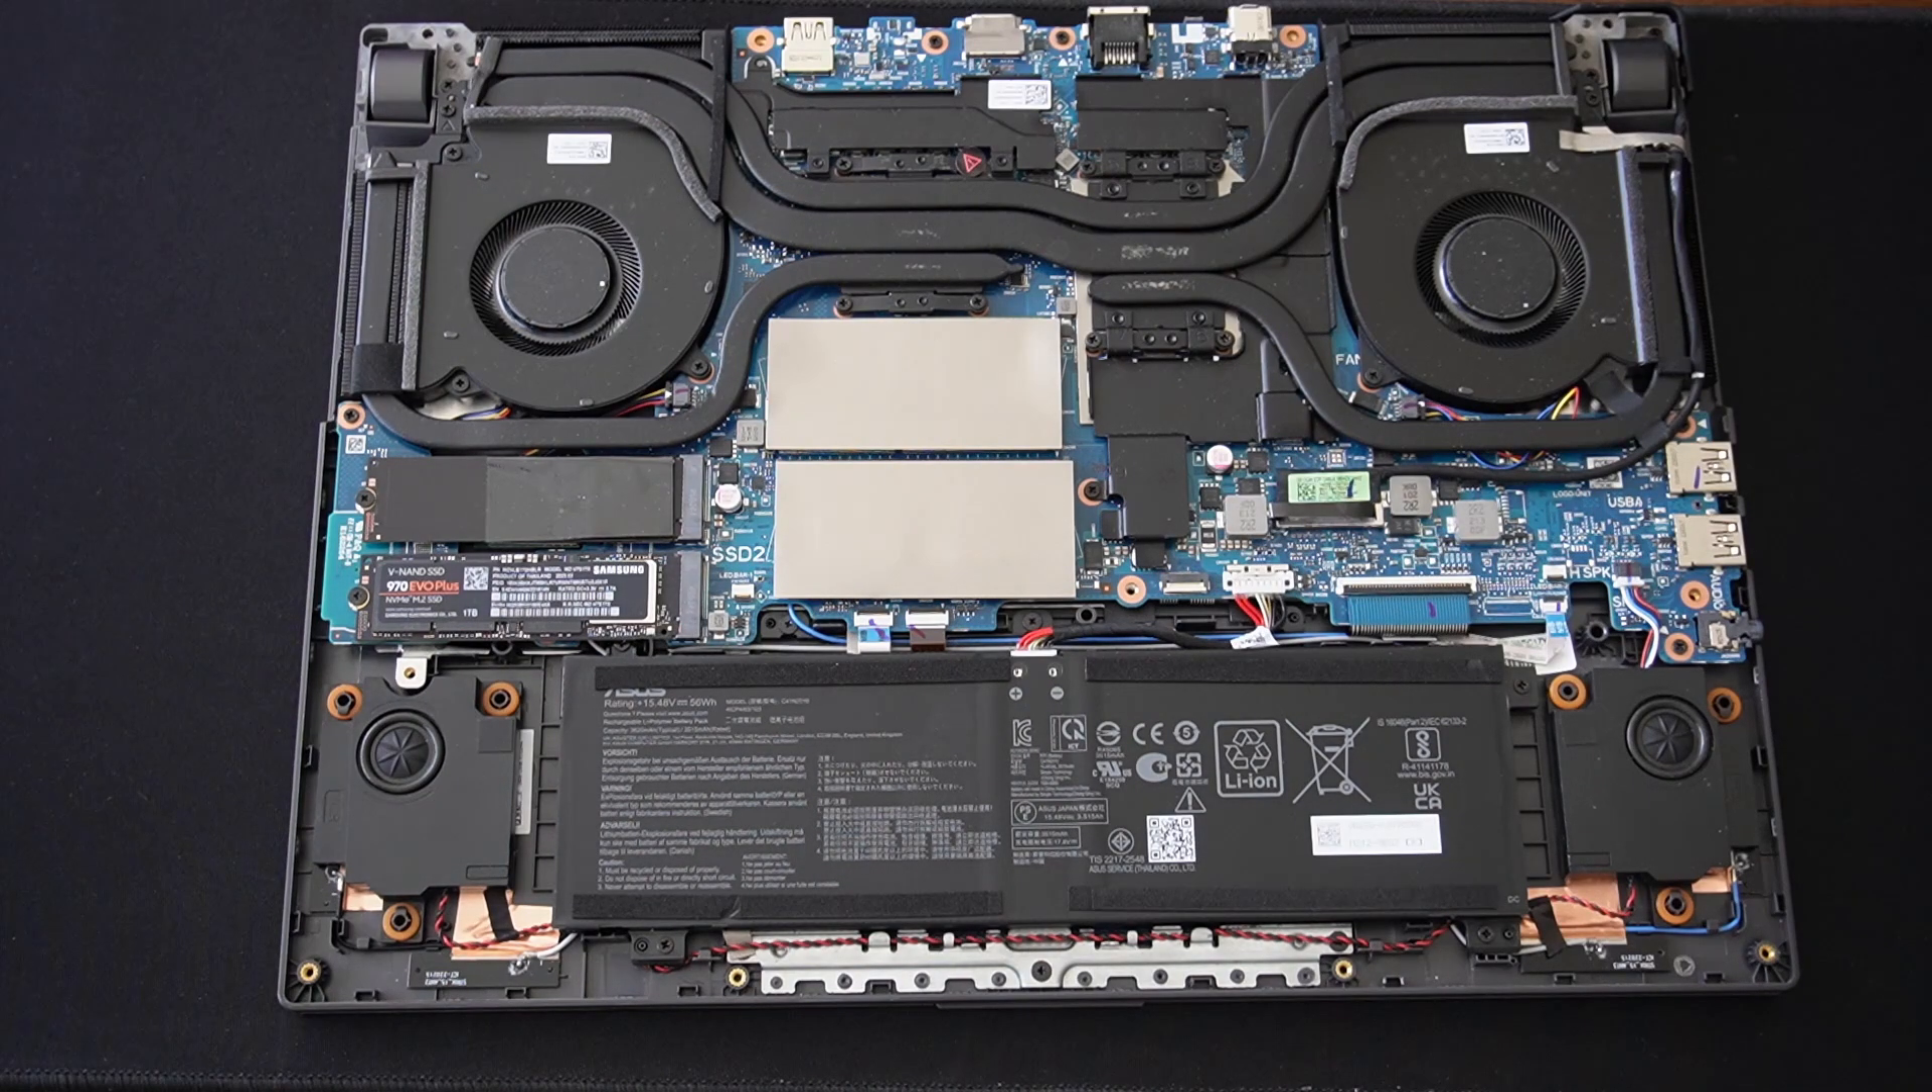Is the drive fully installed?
Yes.